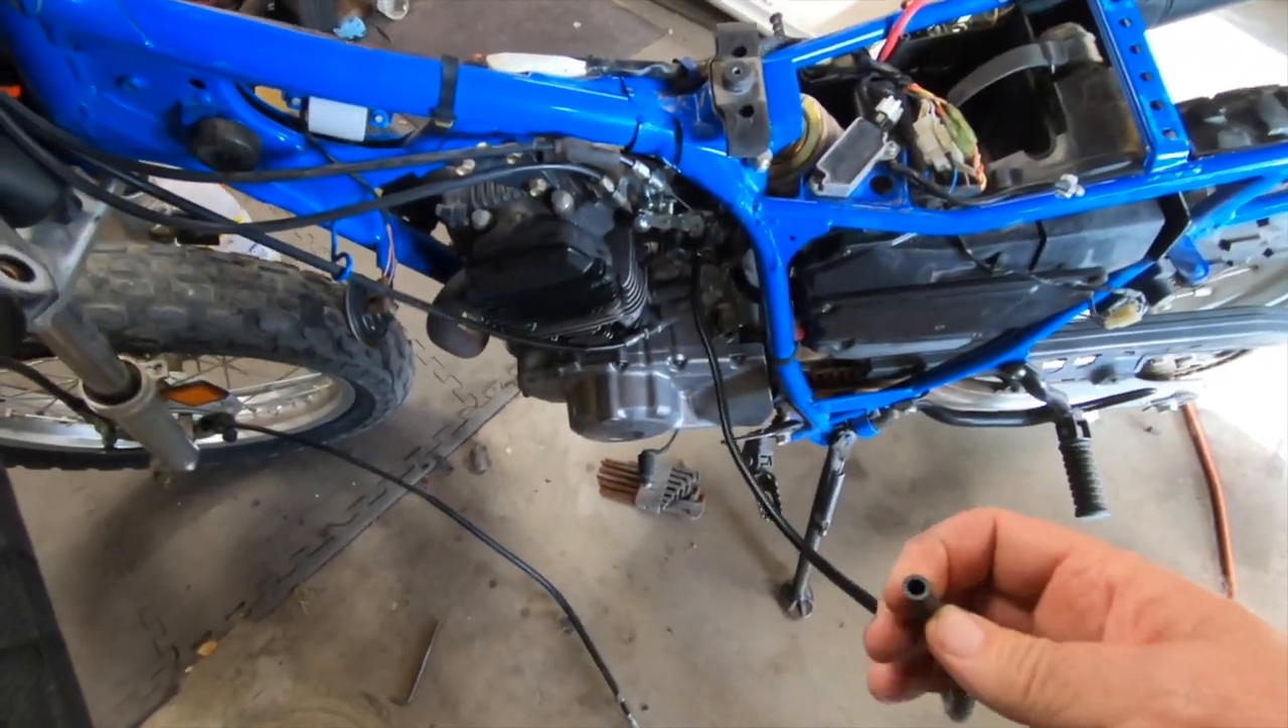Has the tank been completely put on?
No.